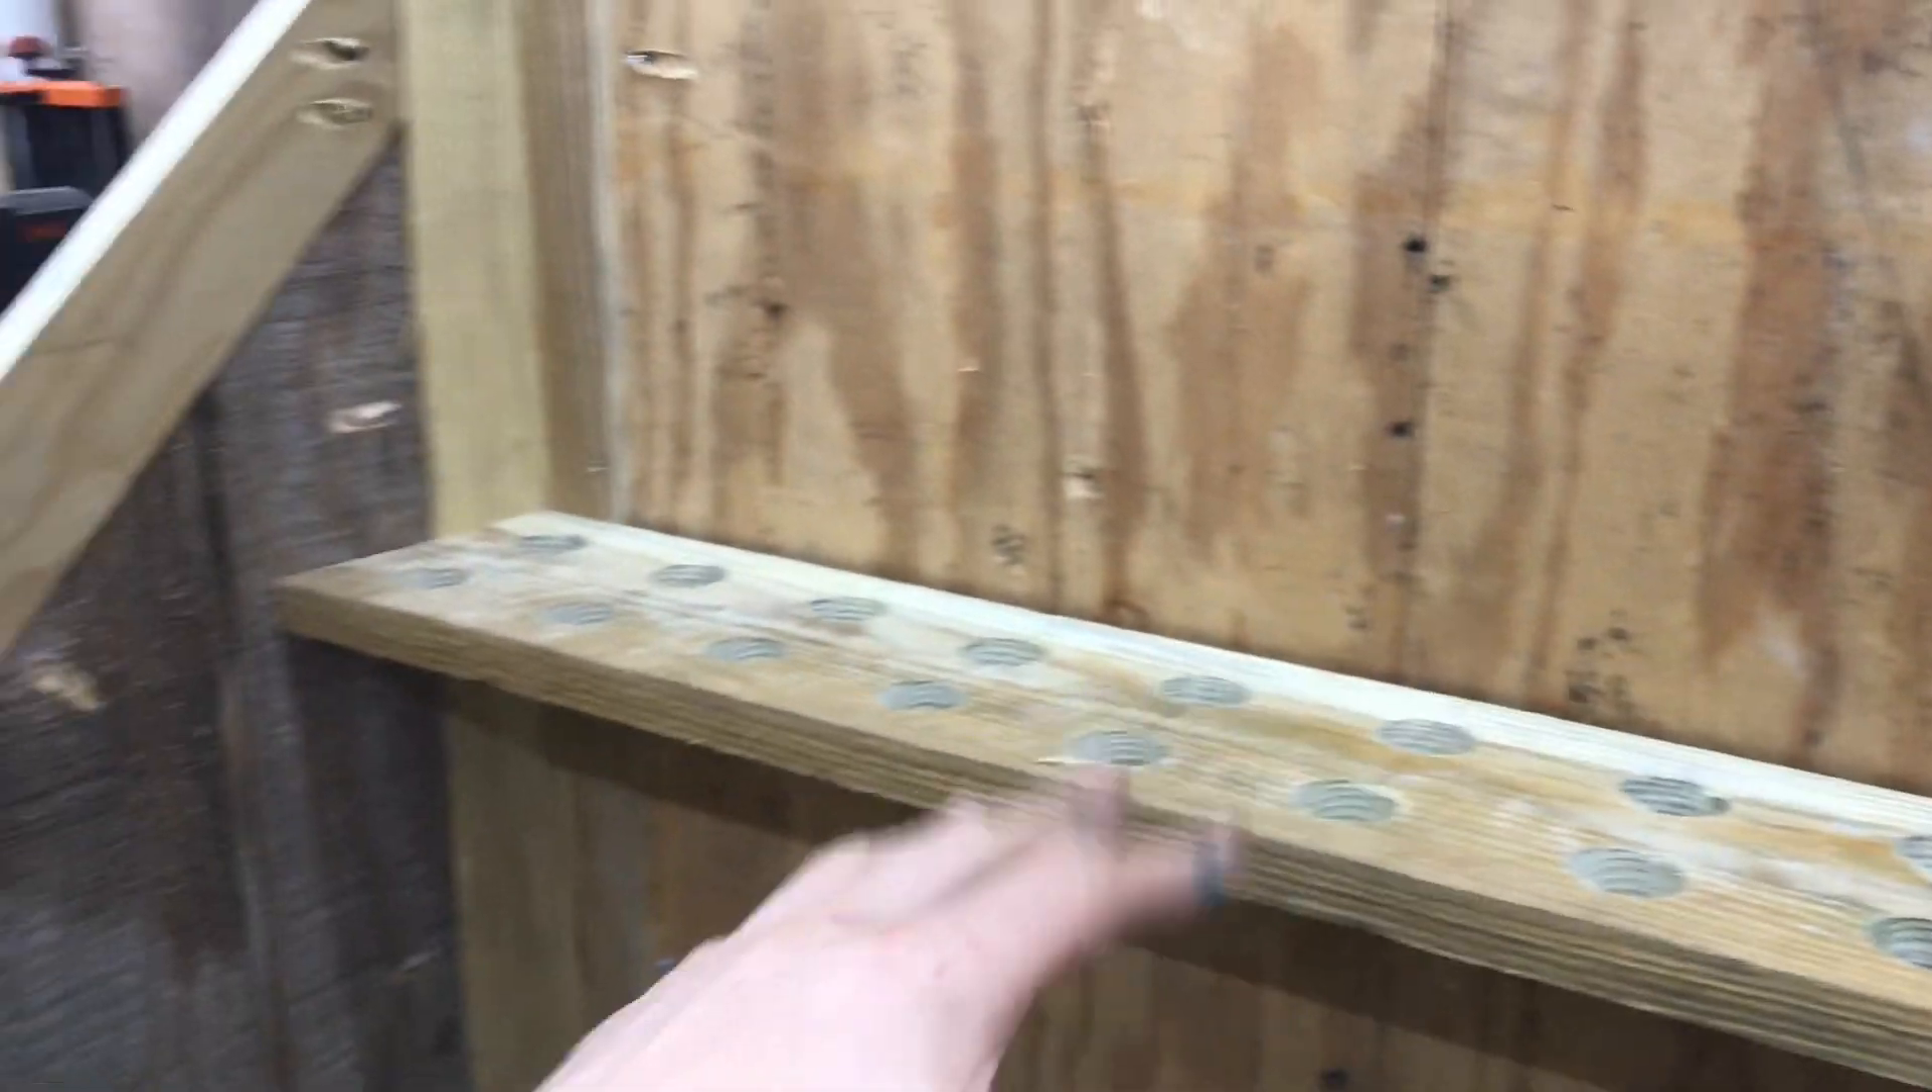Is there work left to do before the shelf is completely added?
No.